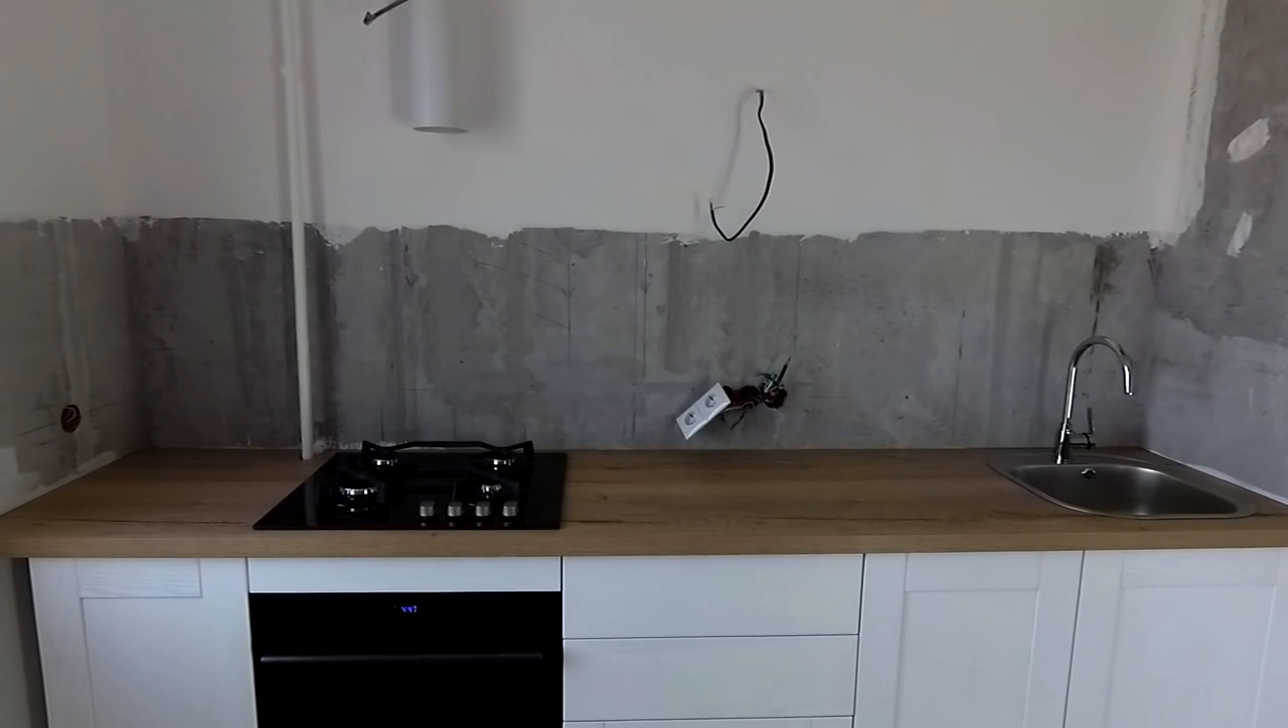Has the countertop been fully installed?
Yes.